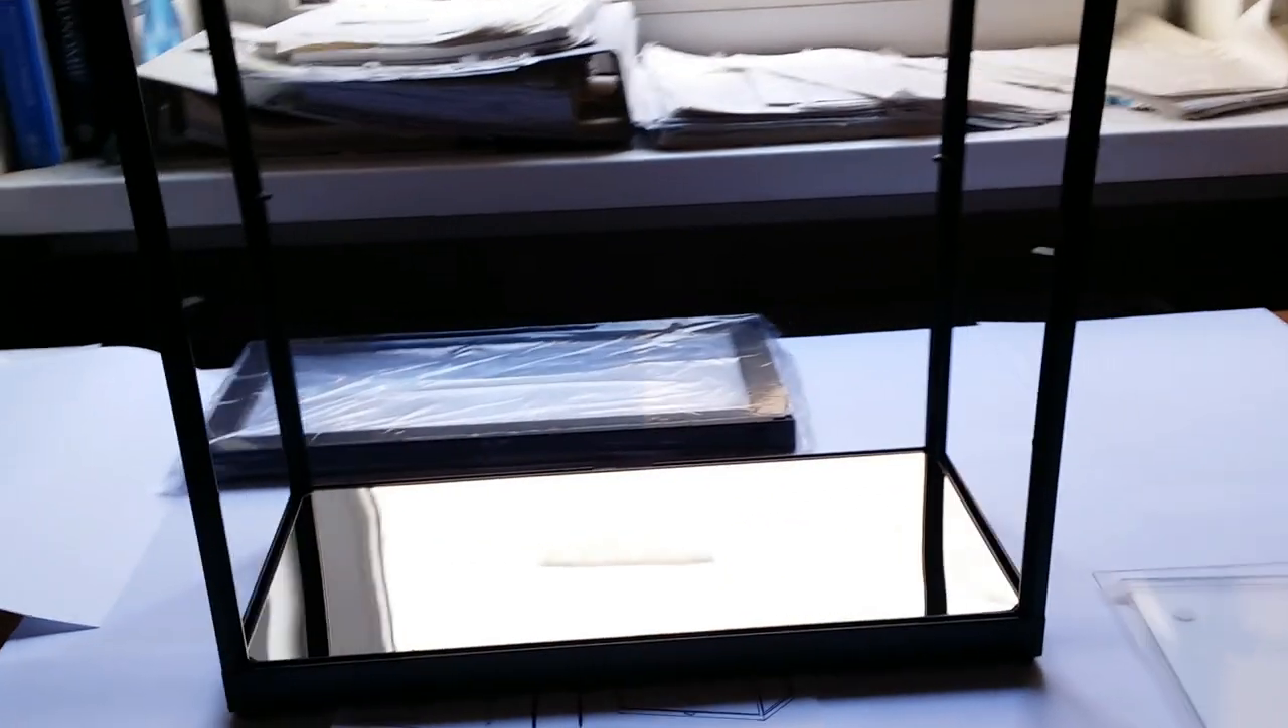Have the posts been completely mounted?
Yes.